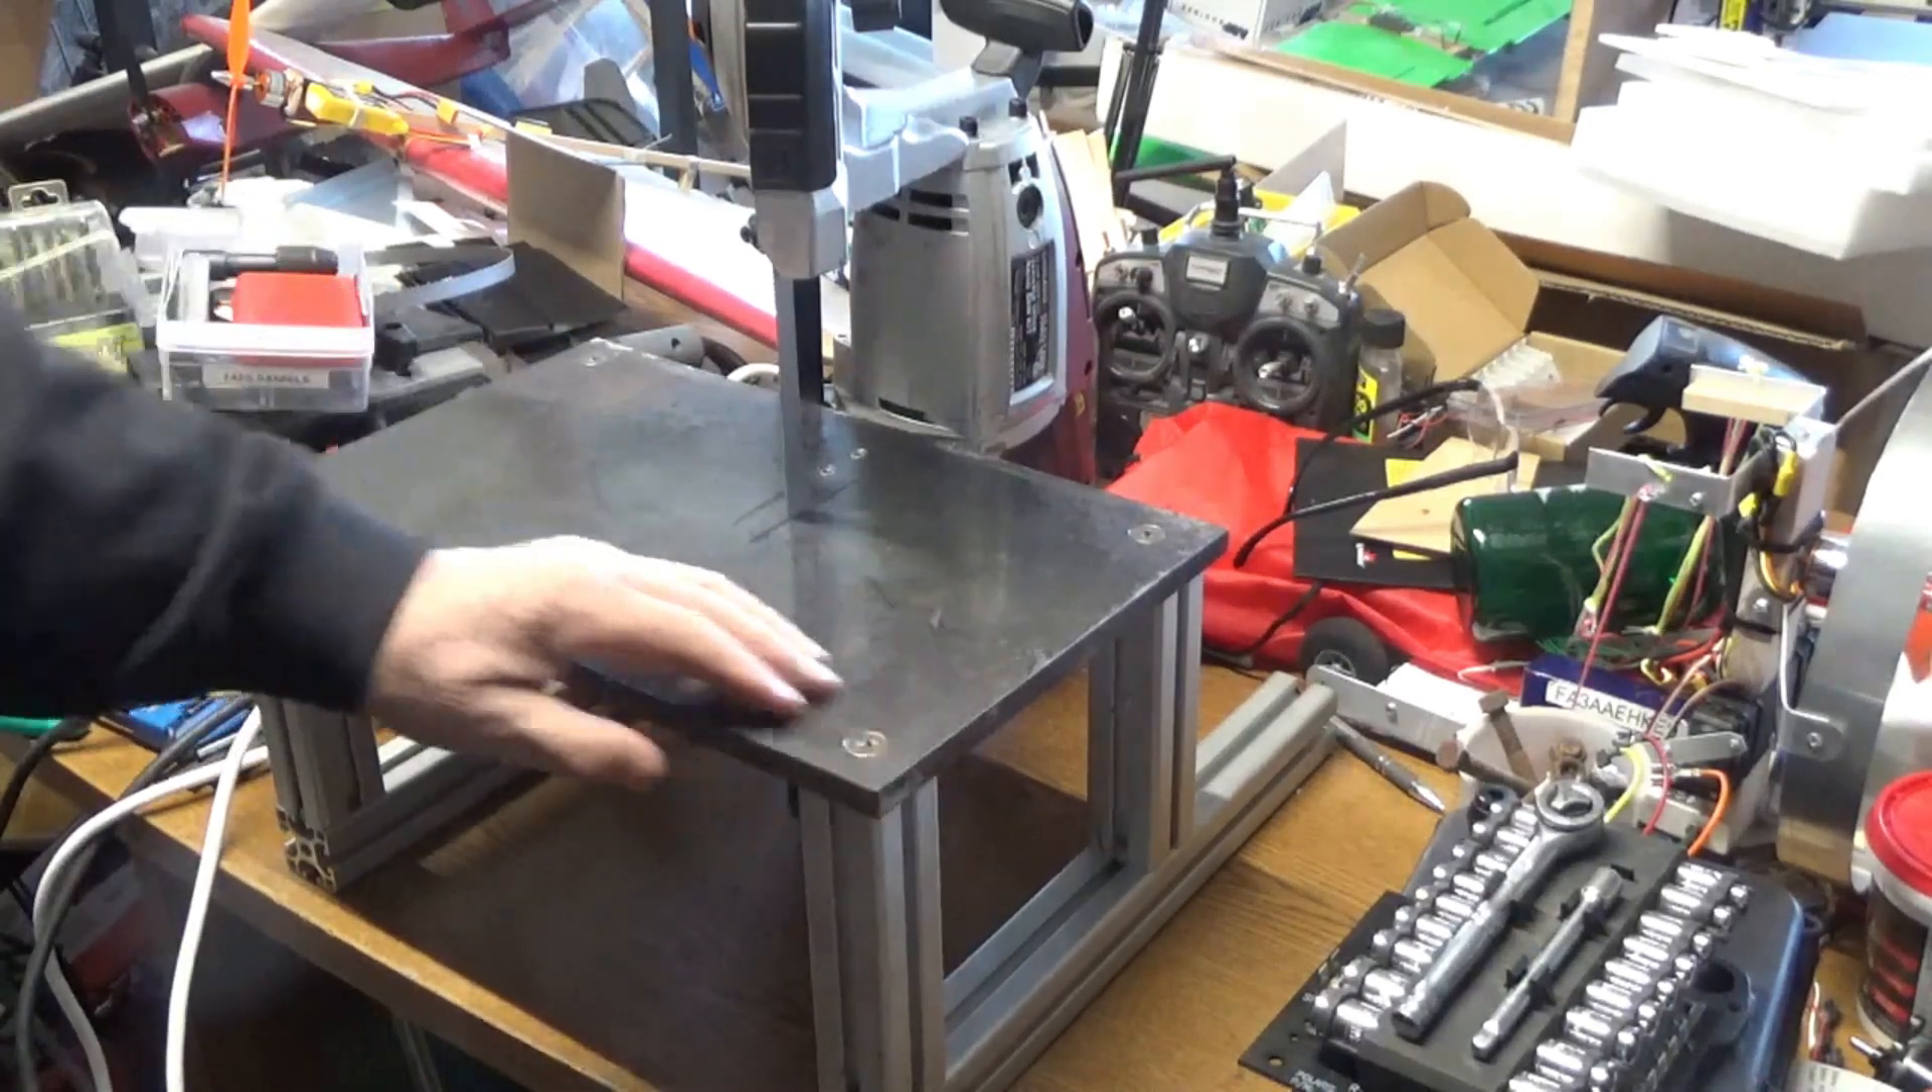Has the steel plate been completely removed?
No.